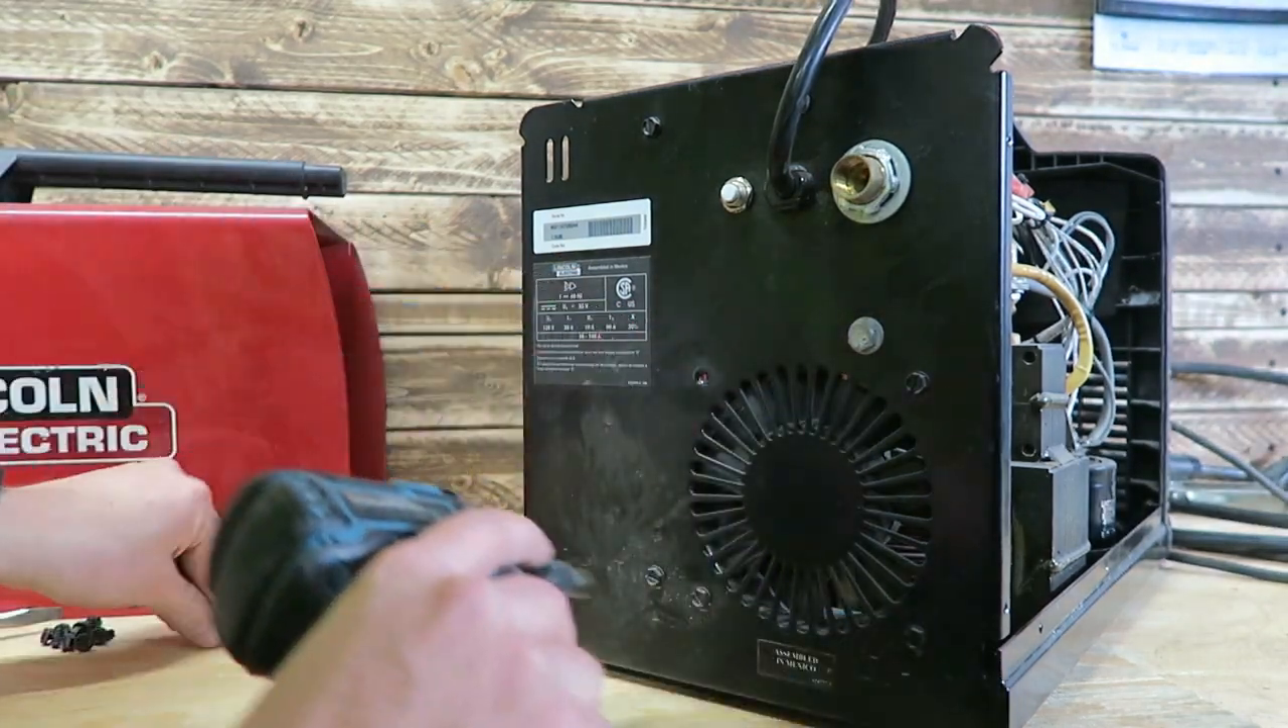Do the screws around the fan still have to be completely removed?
Yes.